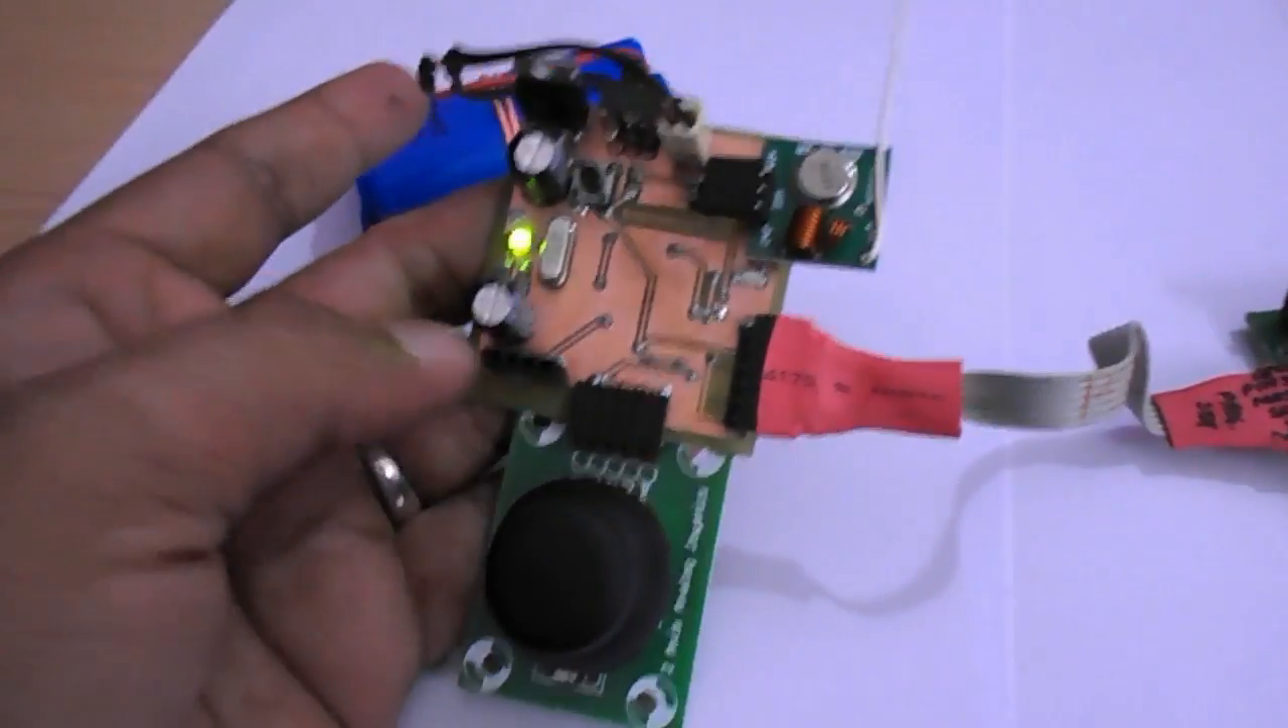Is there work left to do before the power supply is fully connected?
No.